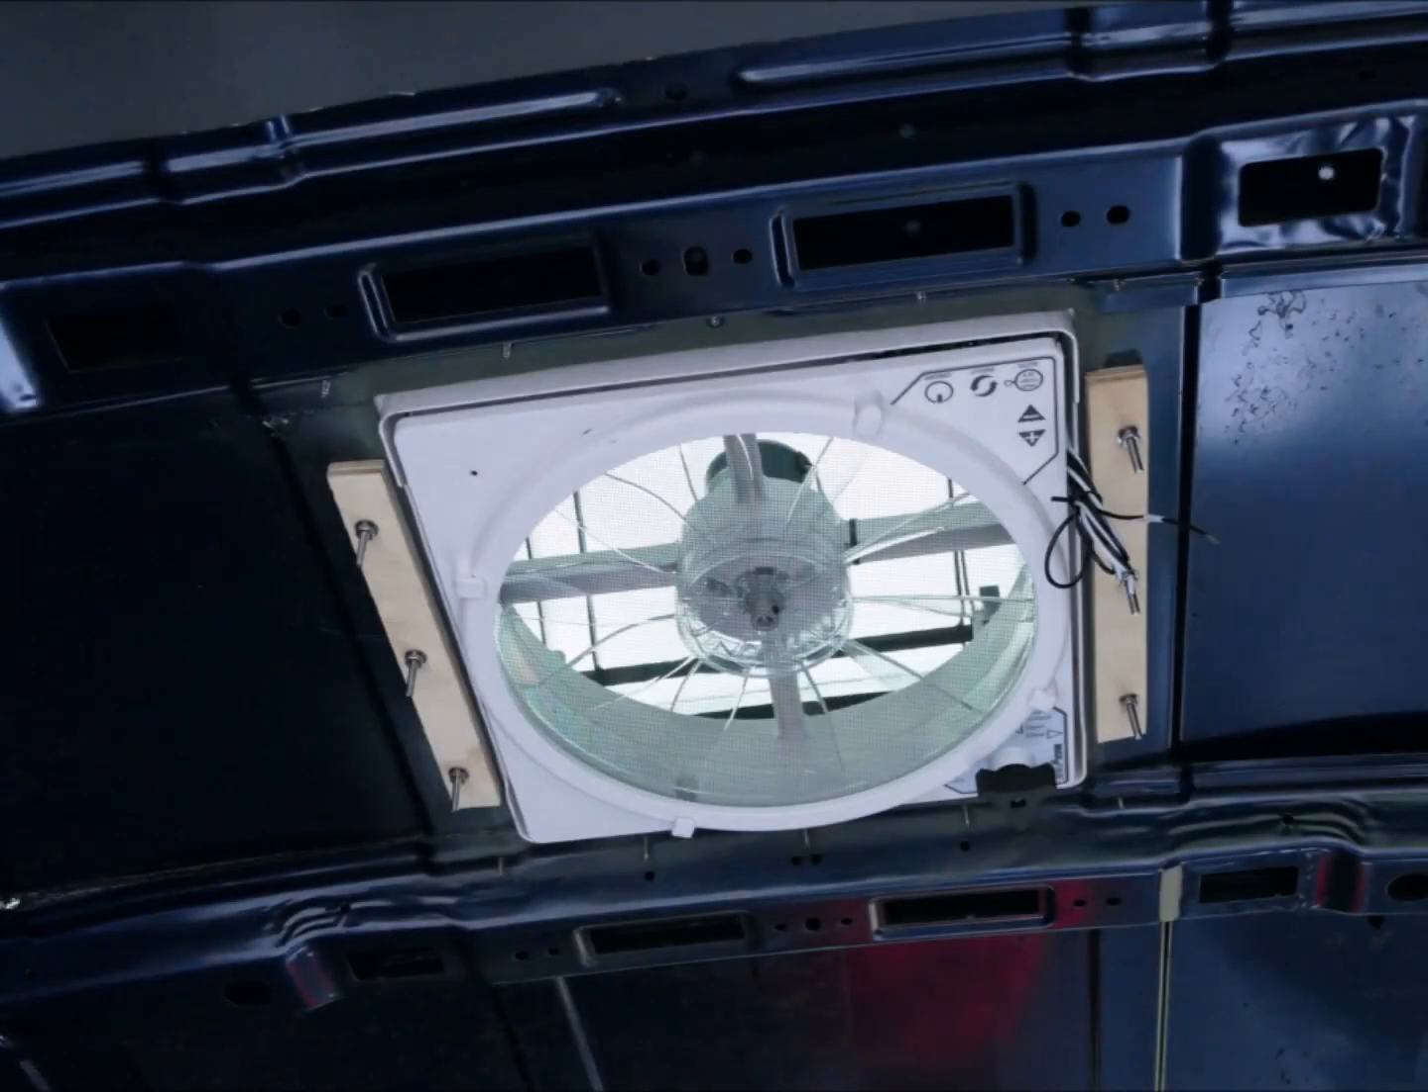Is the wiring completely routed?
No.